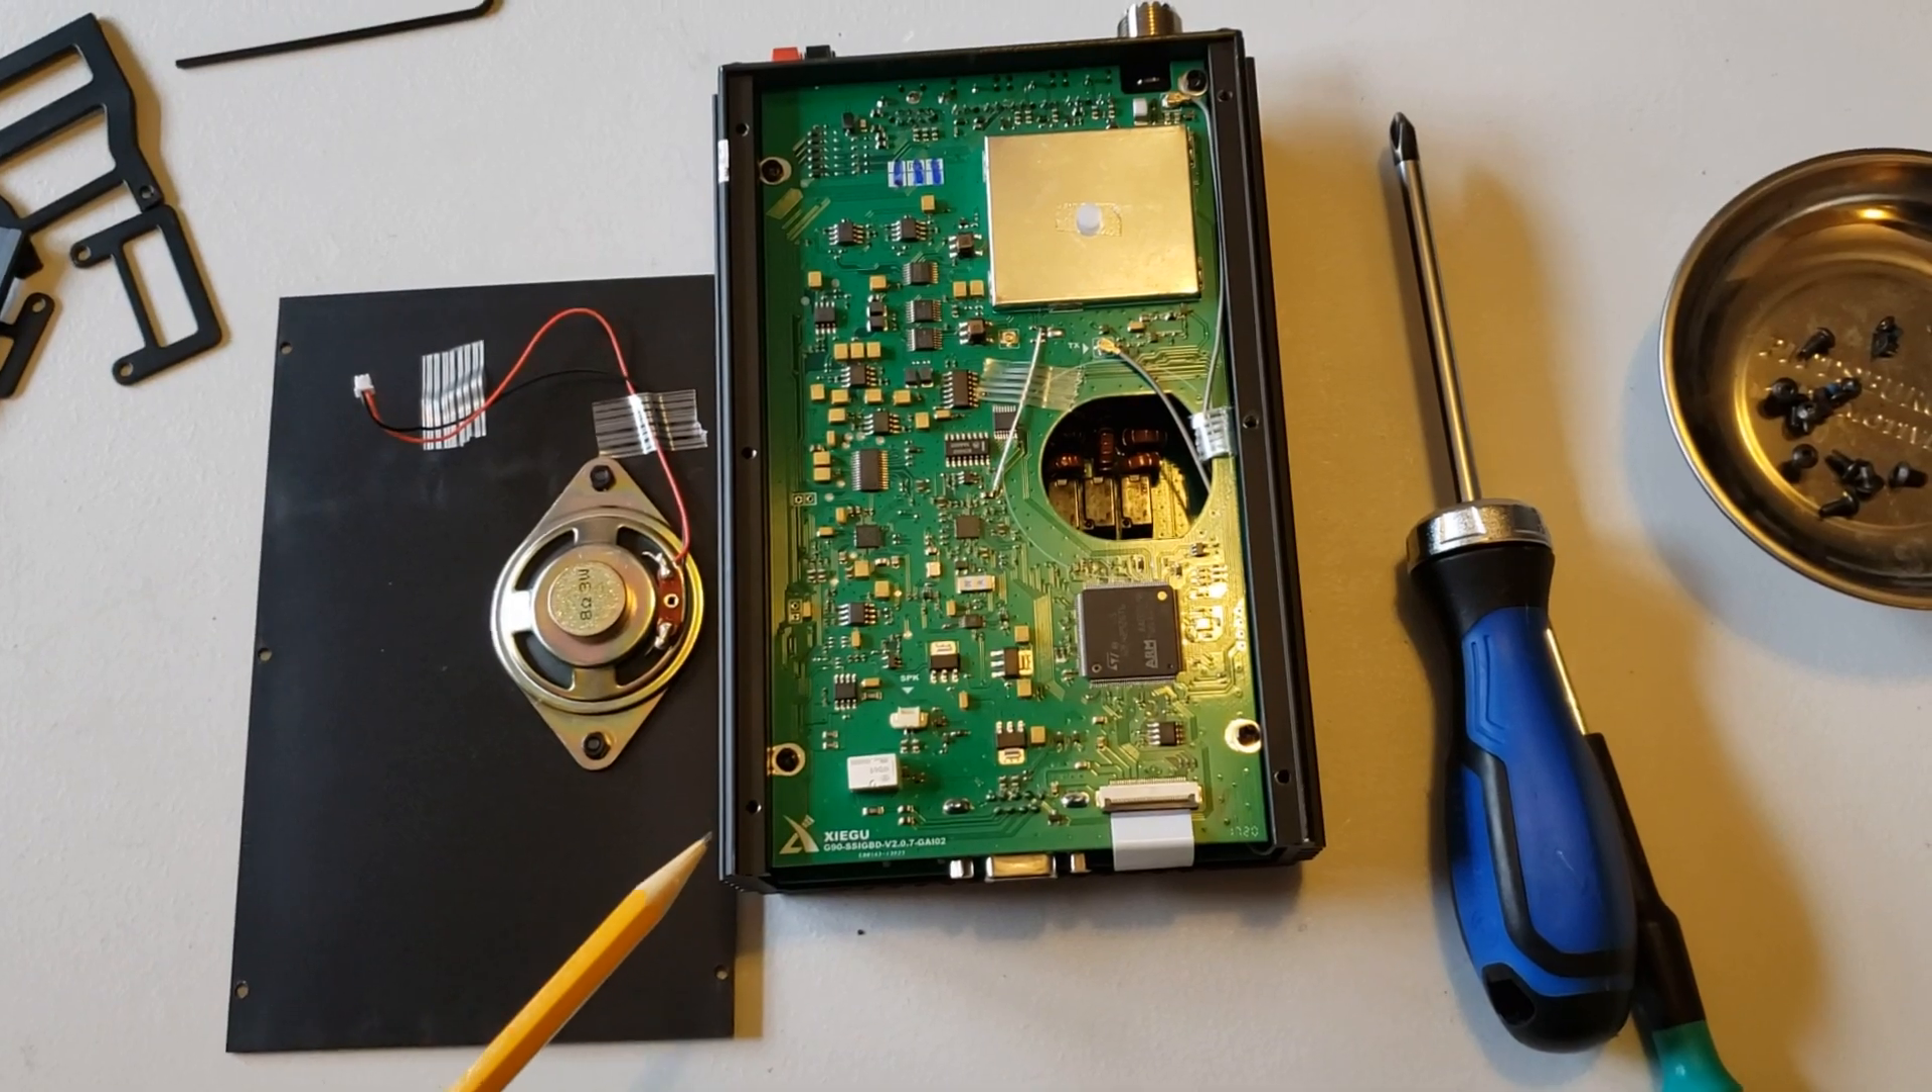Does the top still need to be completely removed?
No.